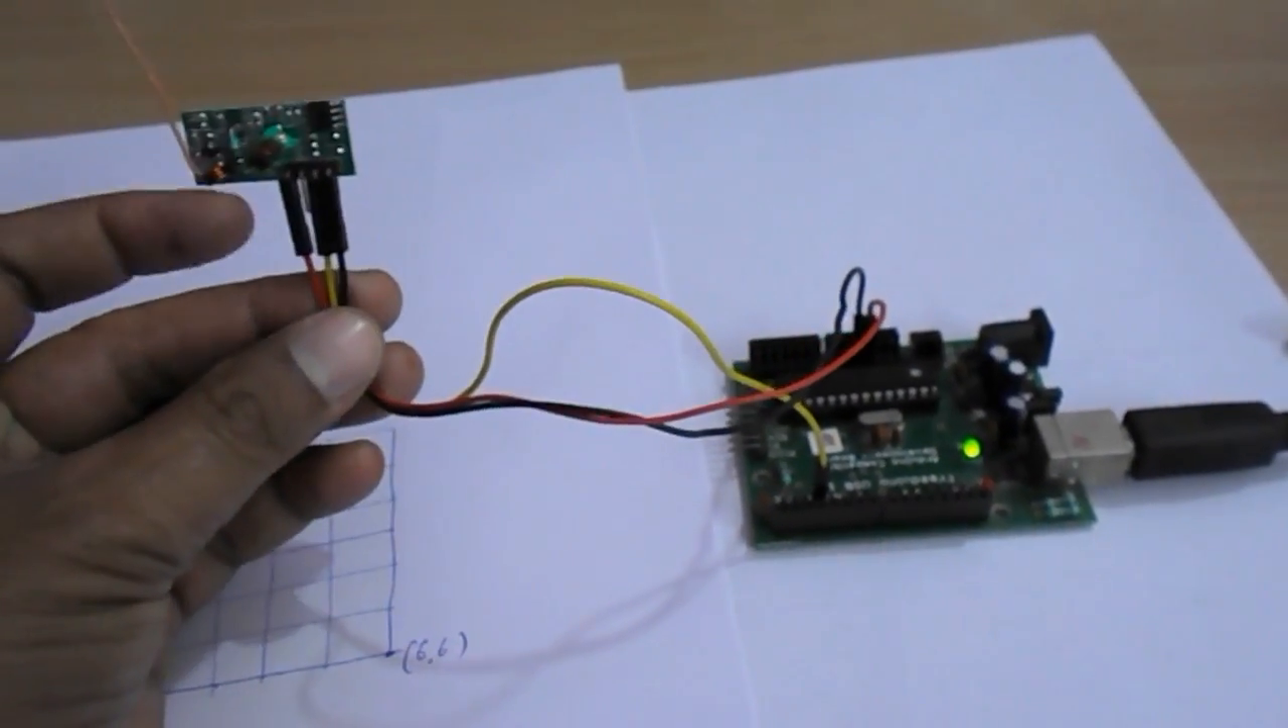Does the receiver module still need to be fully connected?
No.